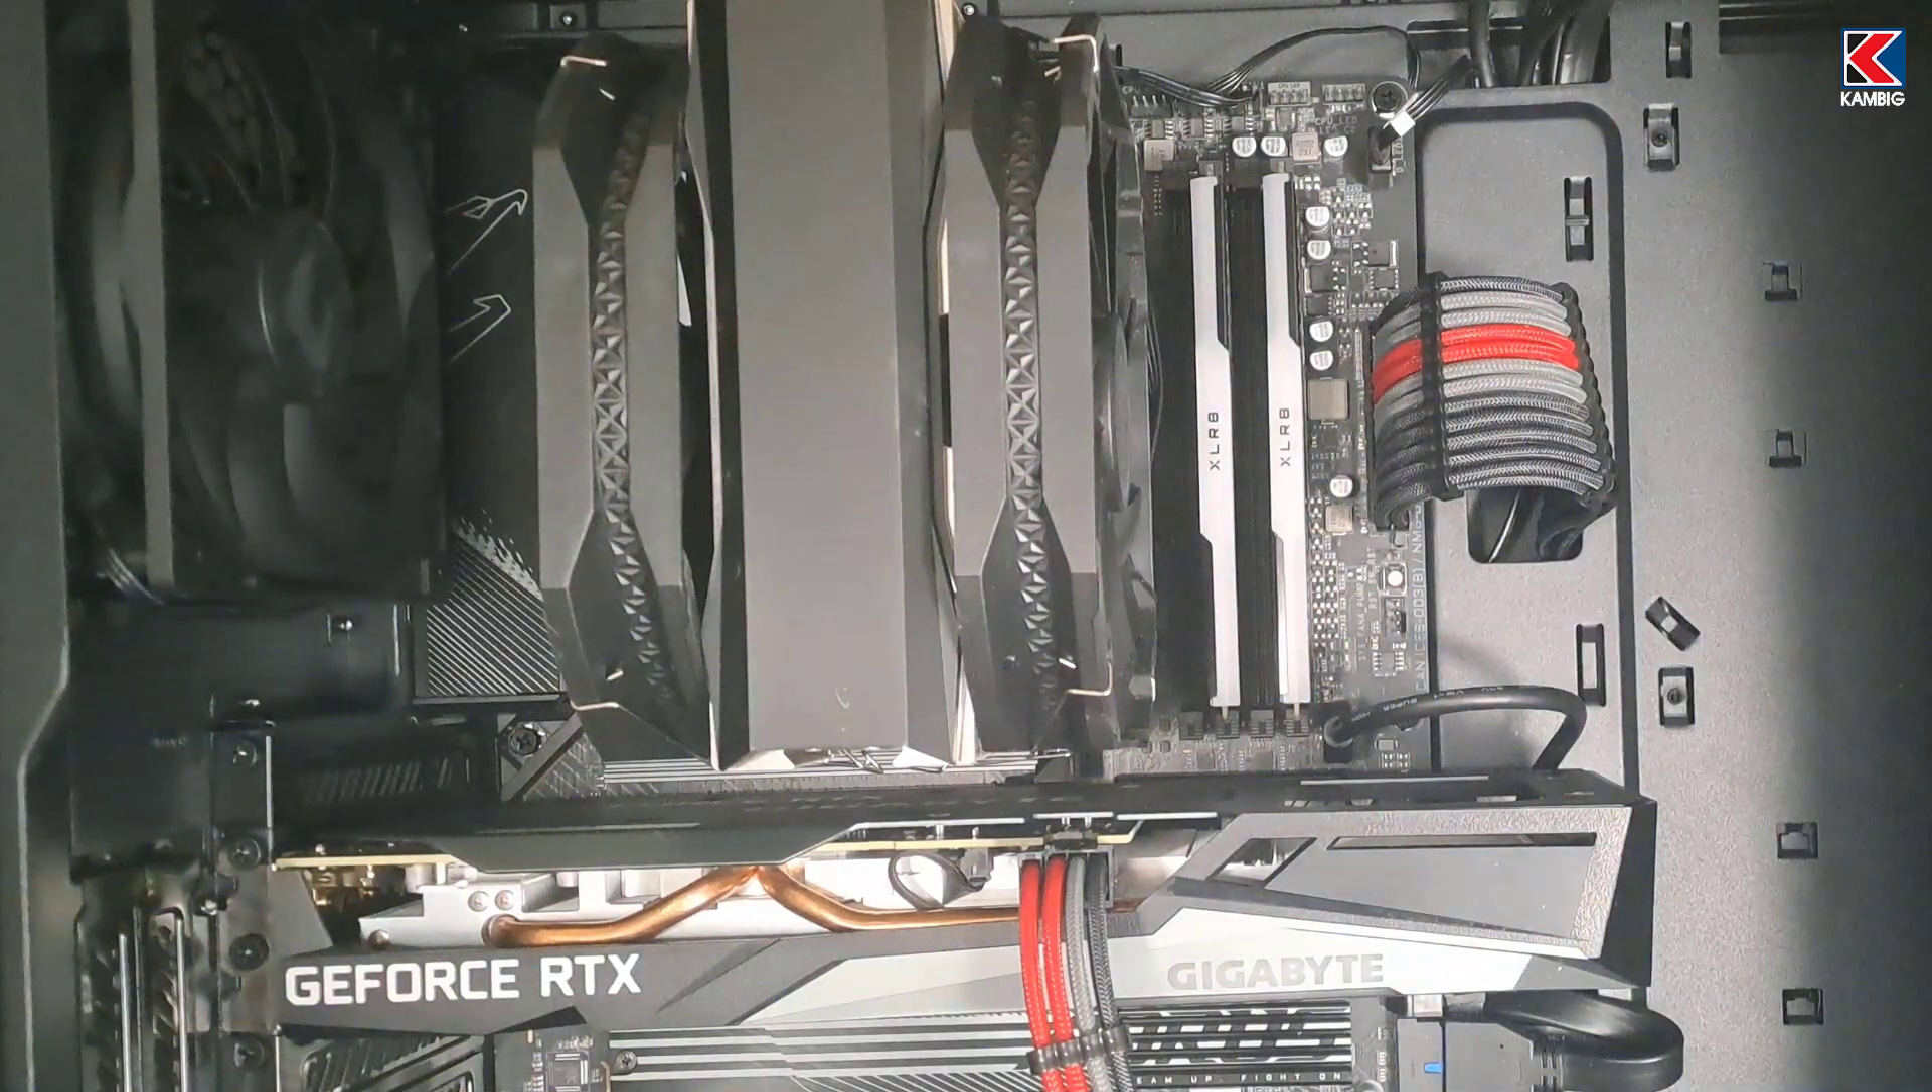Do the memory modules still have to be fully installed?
No.